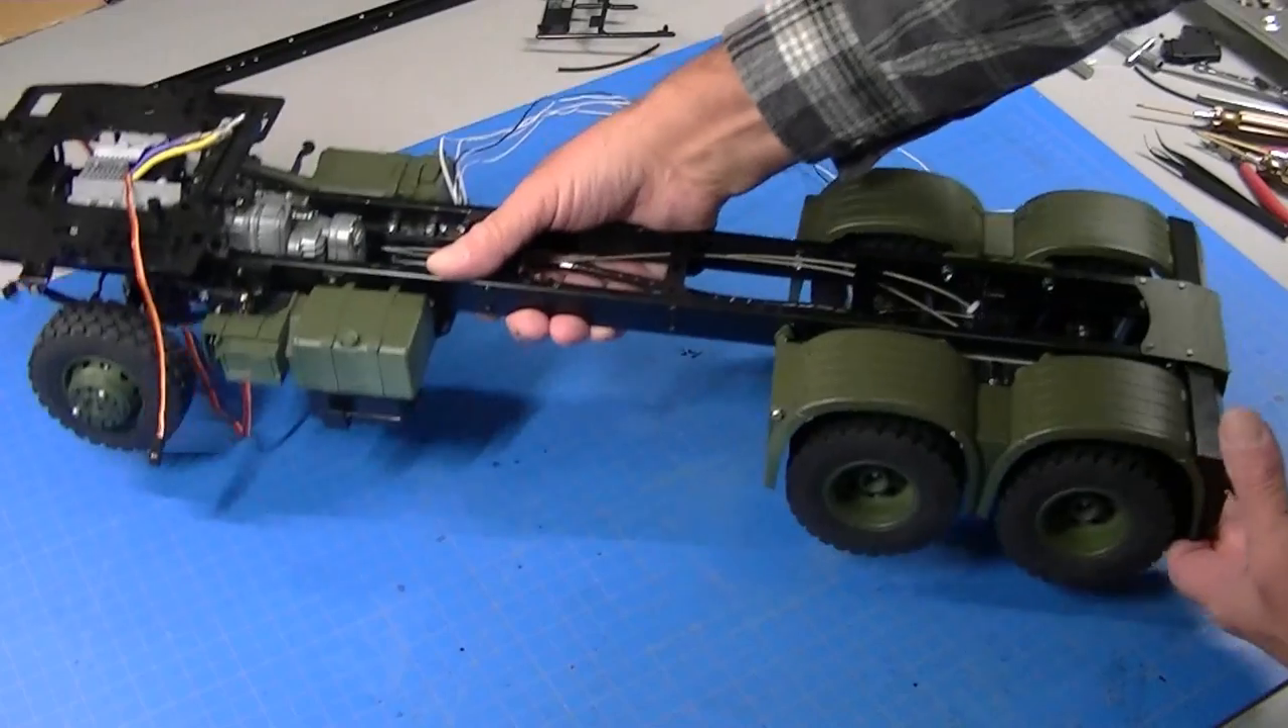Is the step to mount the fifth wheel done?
No.